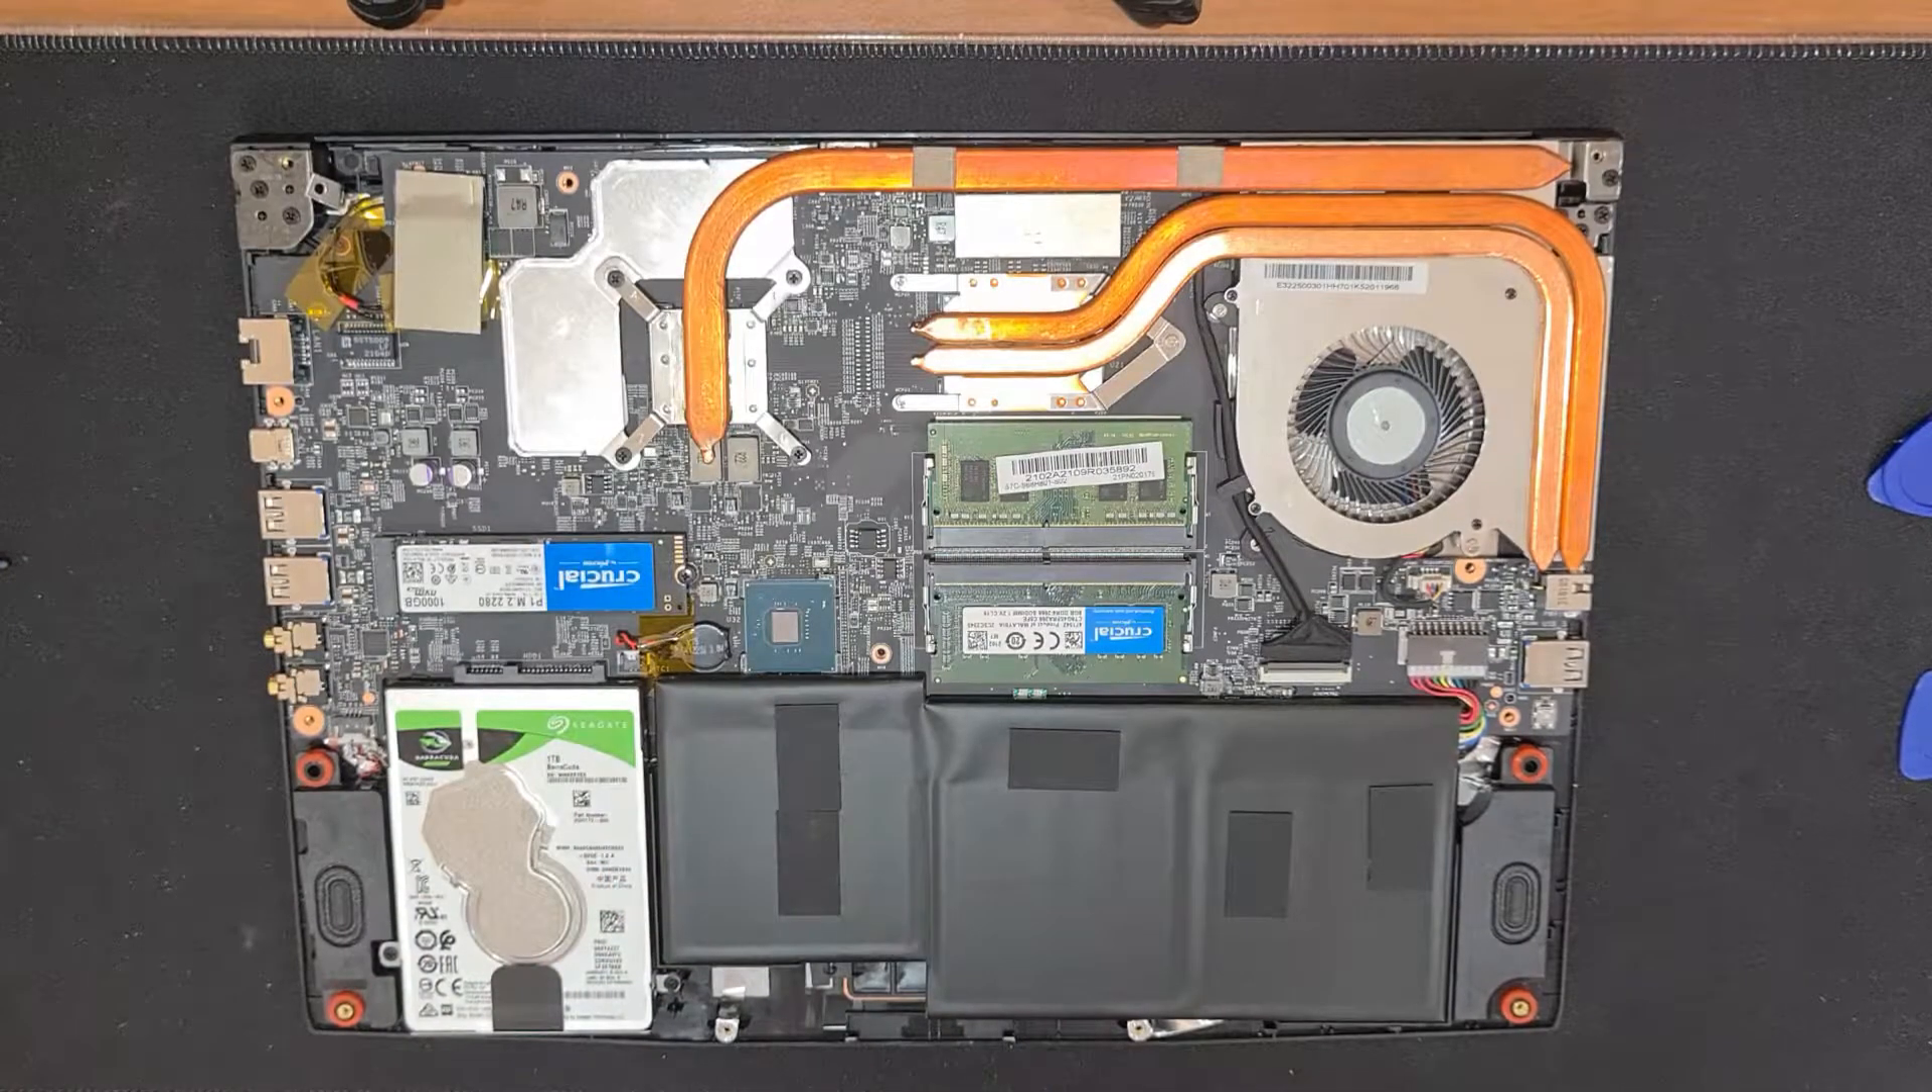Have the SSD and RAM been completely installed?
Yes.